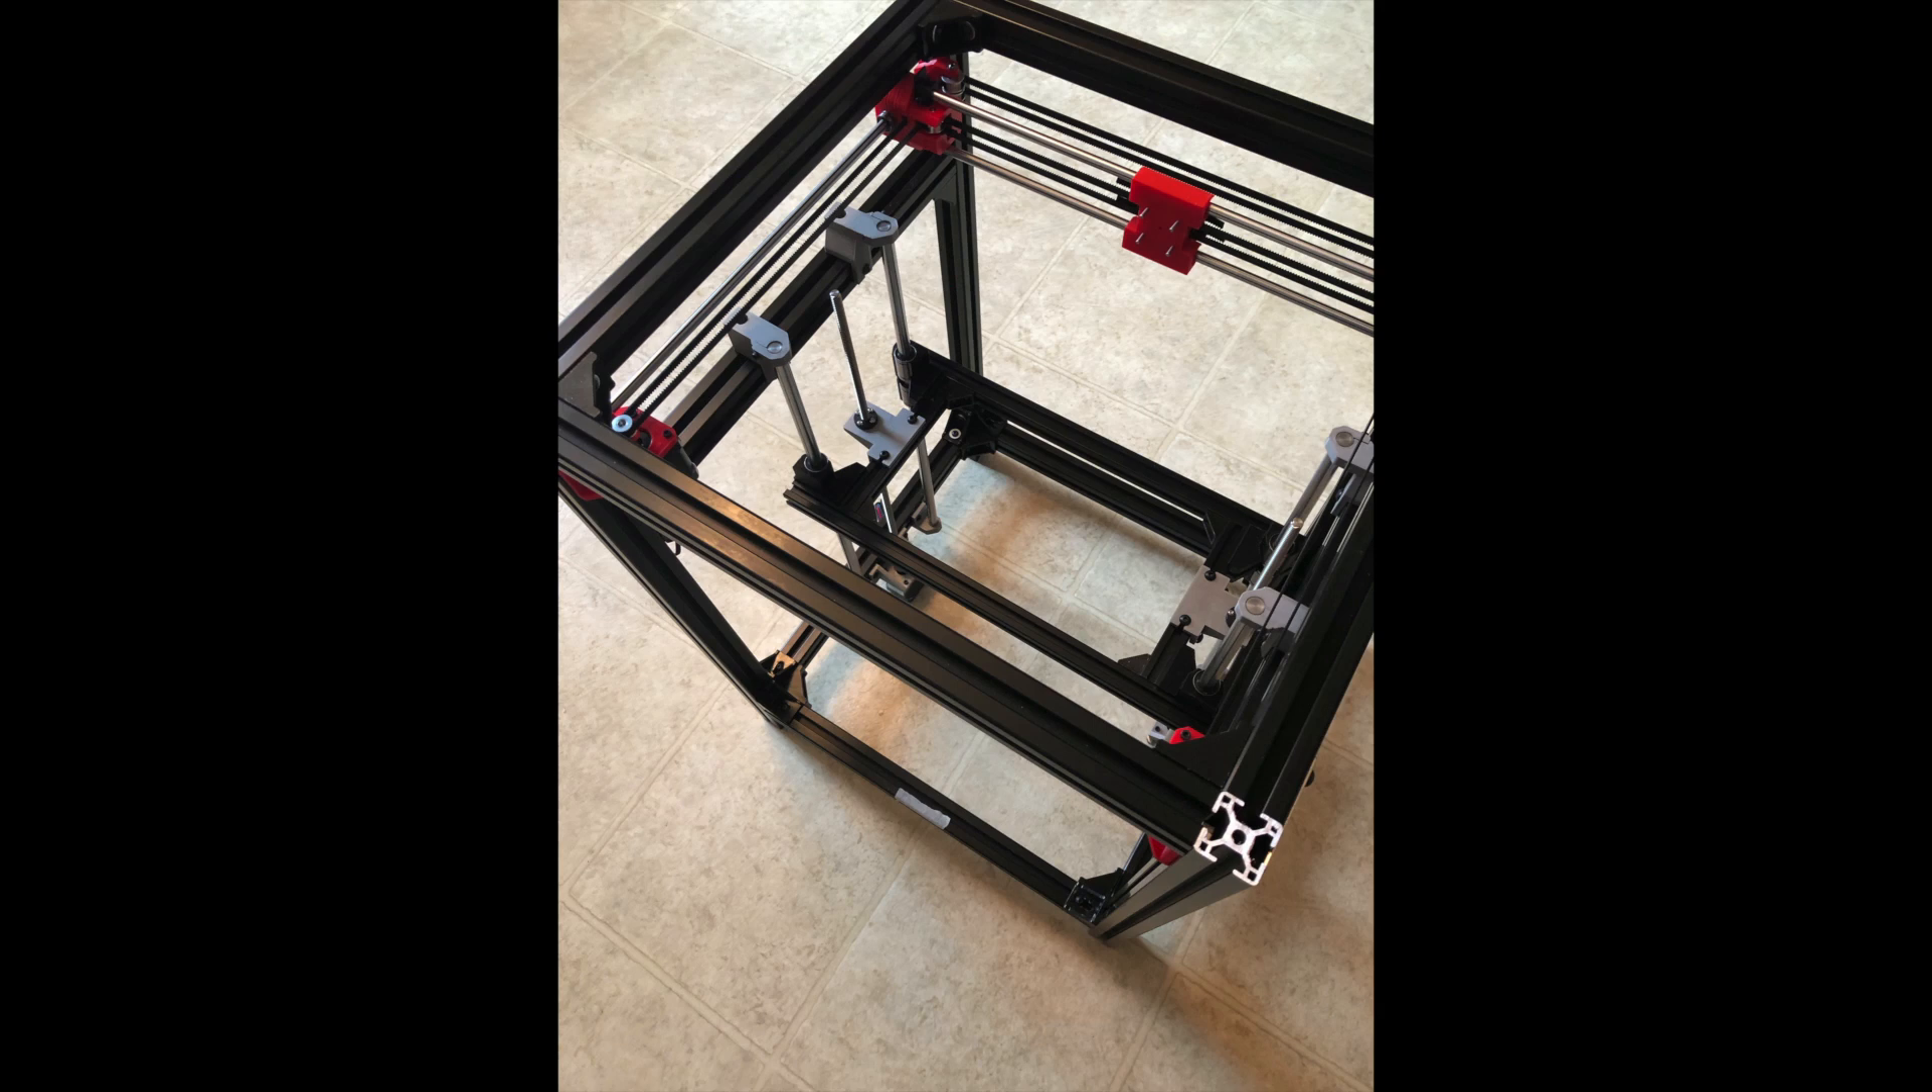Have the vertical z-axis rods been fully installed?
Yes.